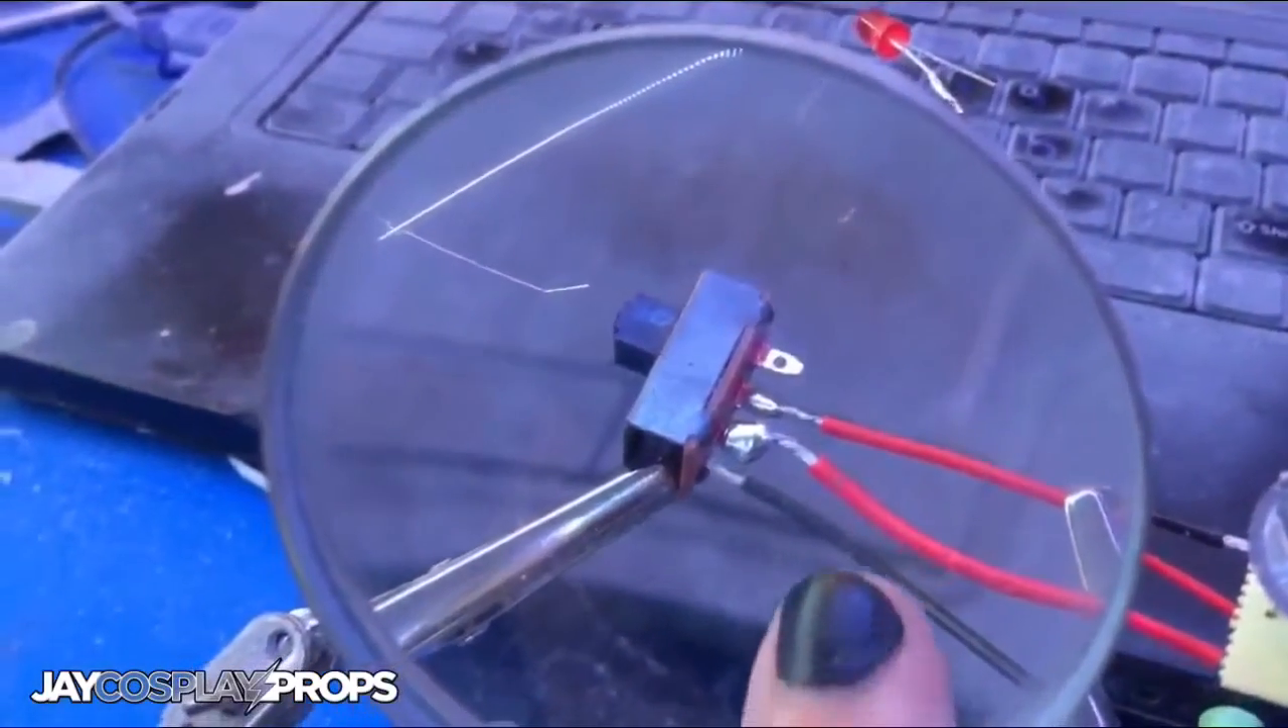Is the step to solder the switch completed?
Yes.